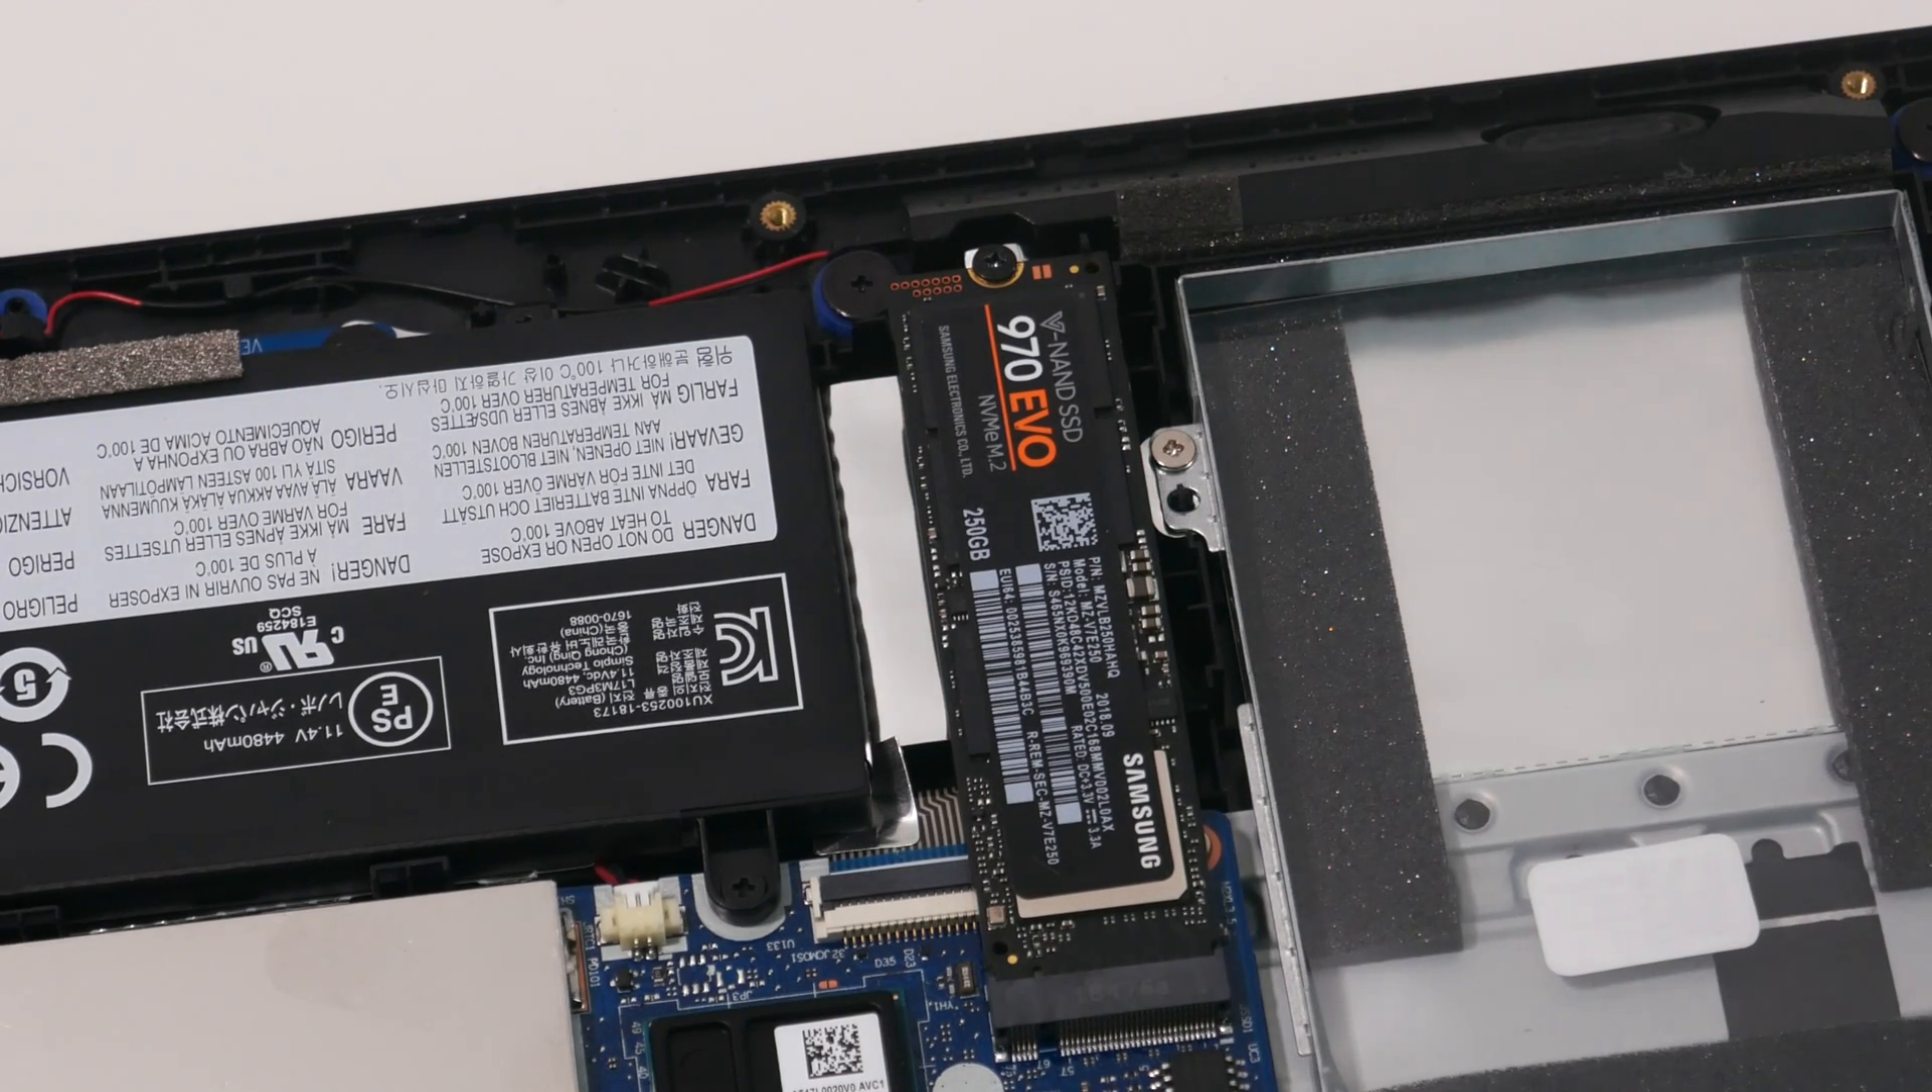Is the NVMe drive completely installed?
Yes.